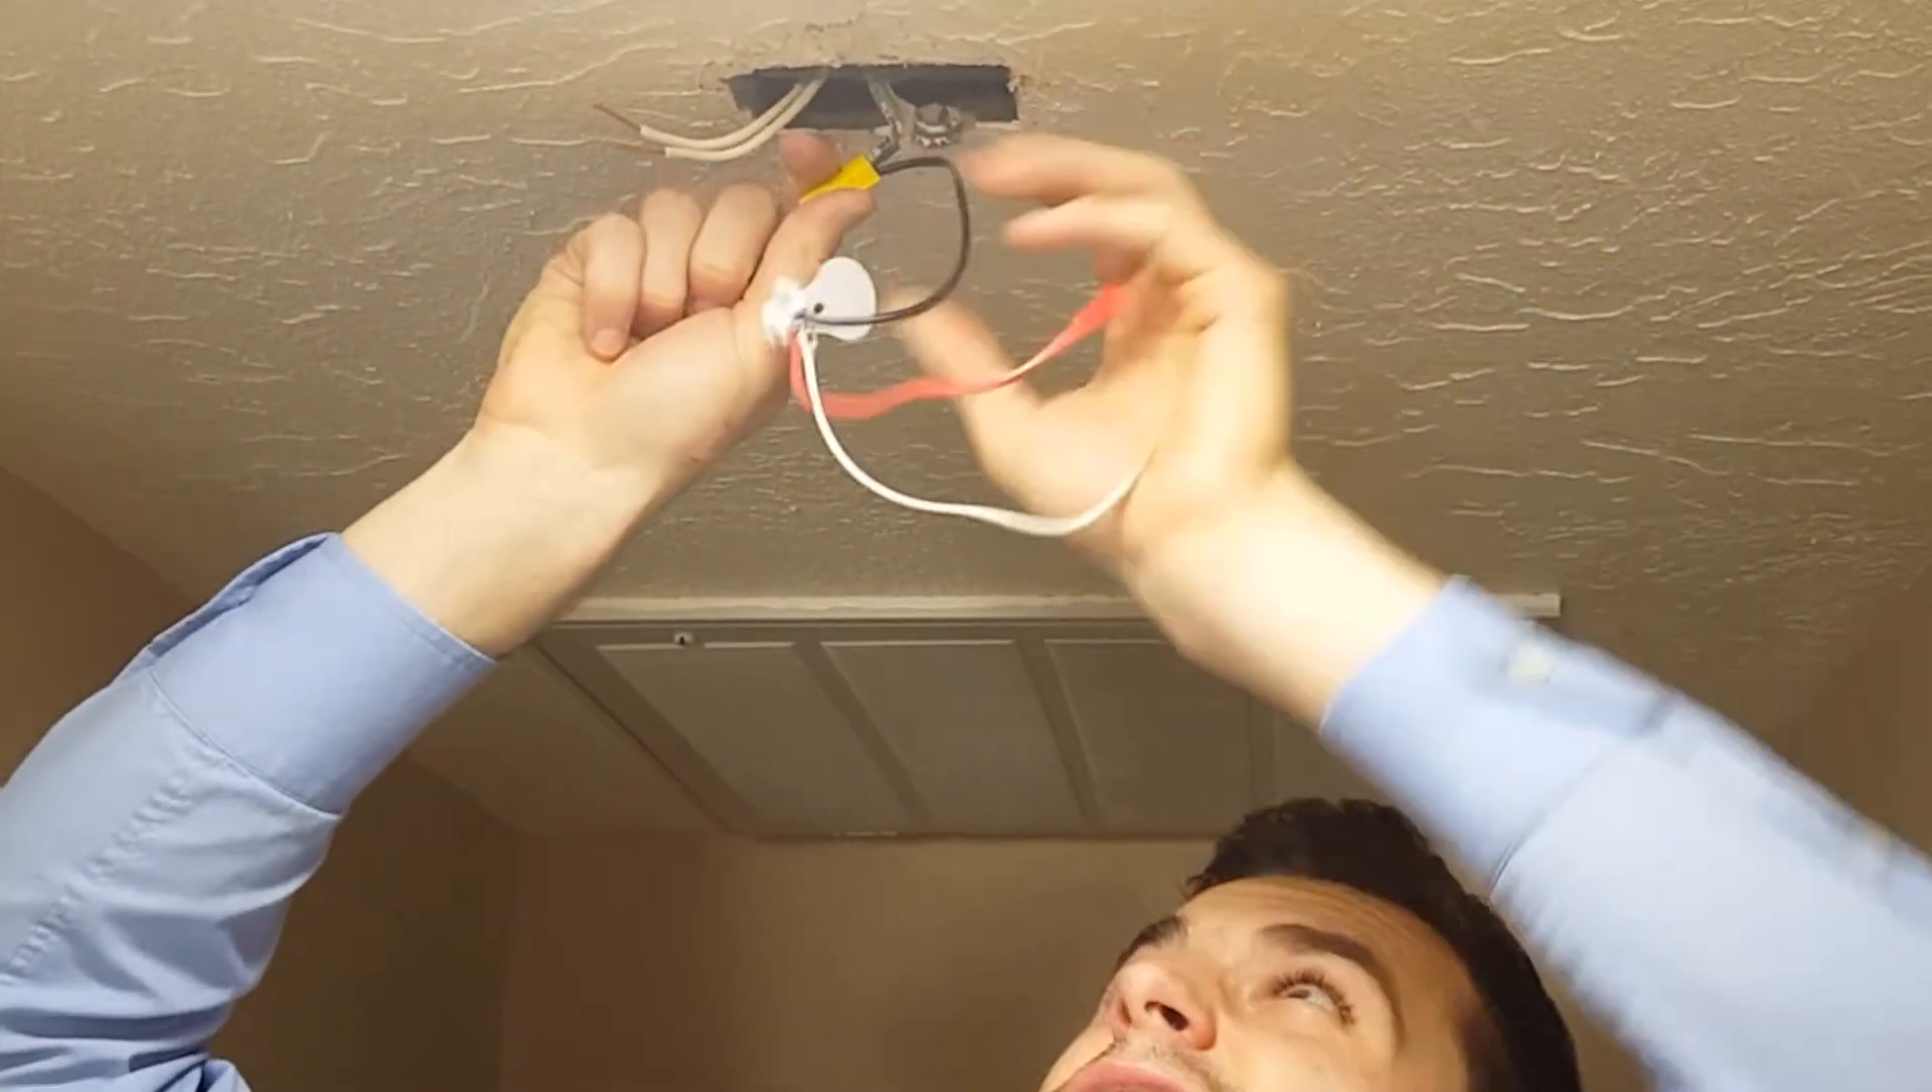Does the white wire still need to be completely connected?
Yes.